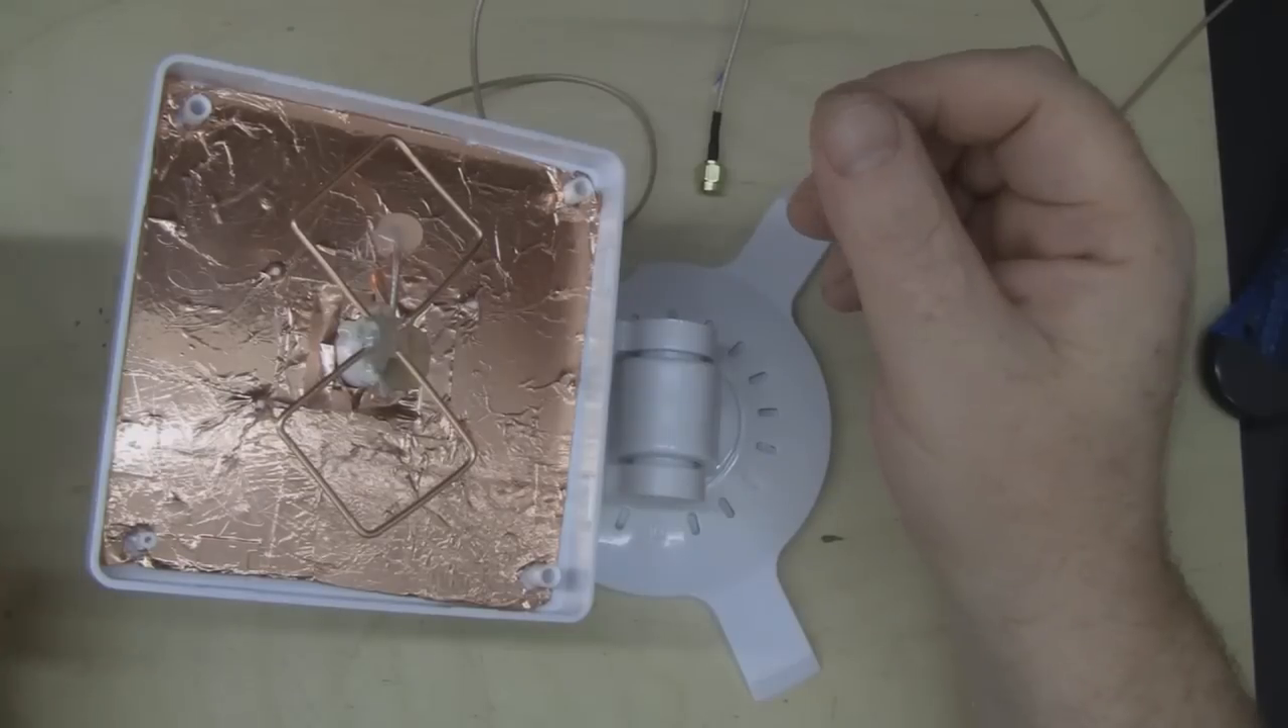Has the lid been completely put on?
No.